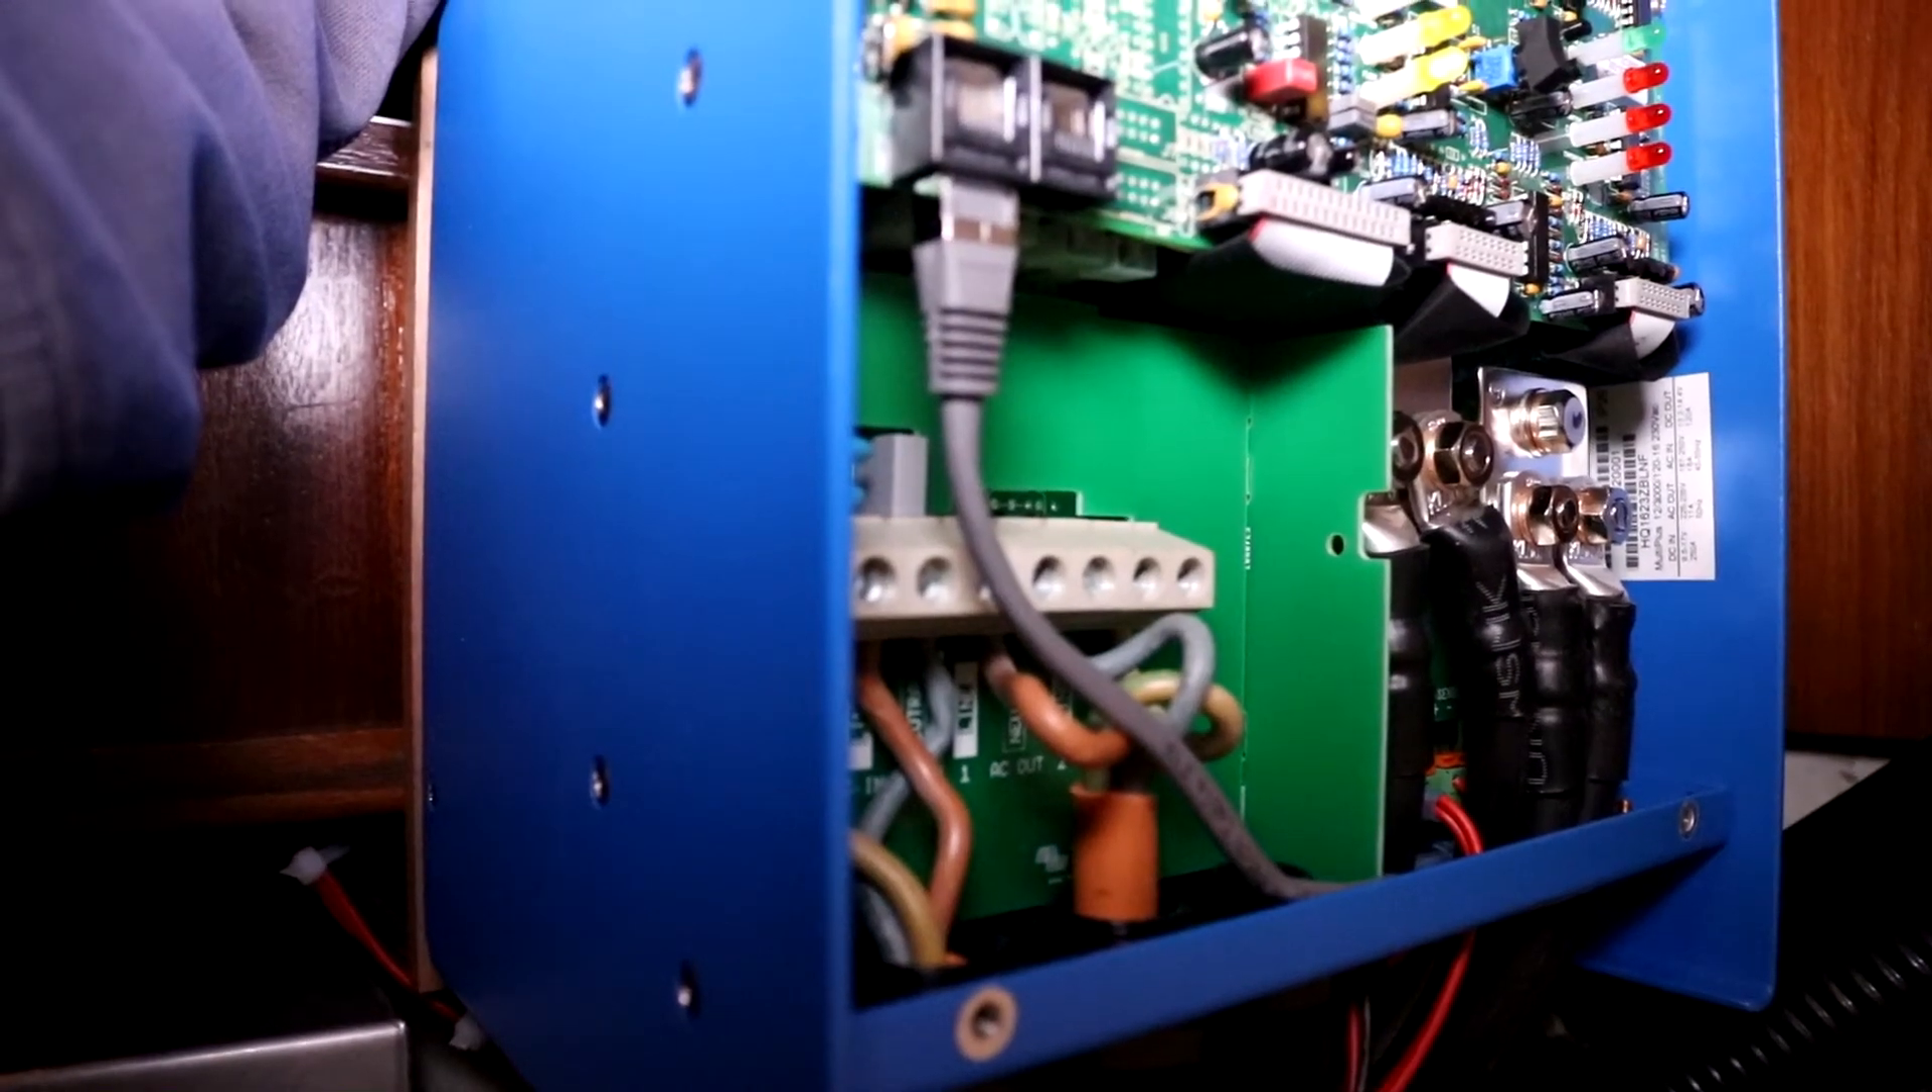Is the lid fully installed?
No.